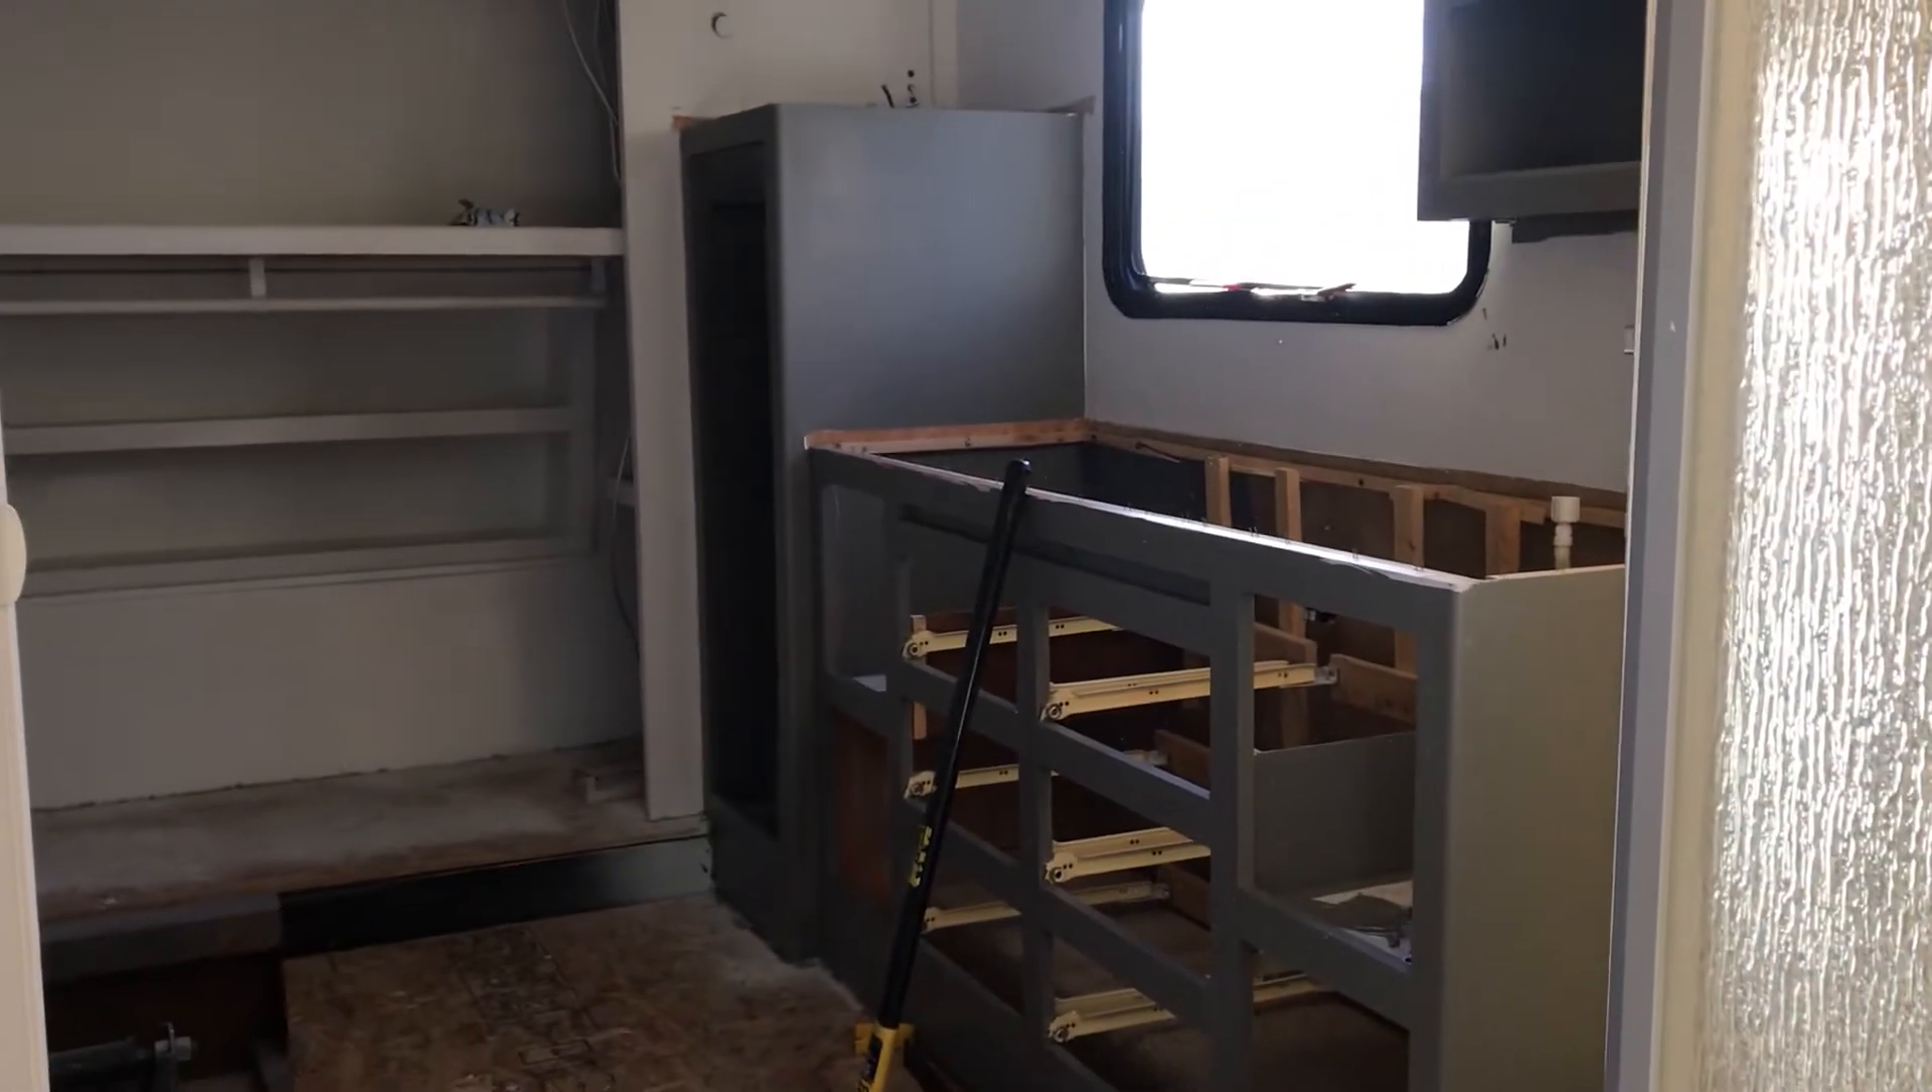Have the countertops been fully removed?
Yes.